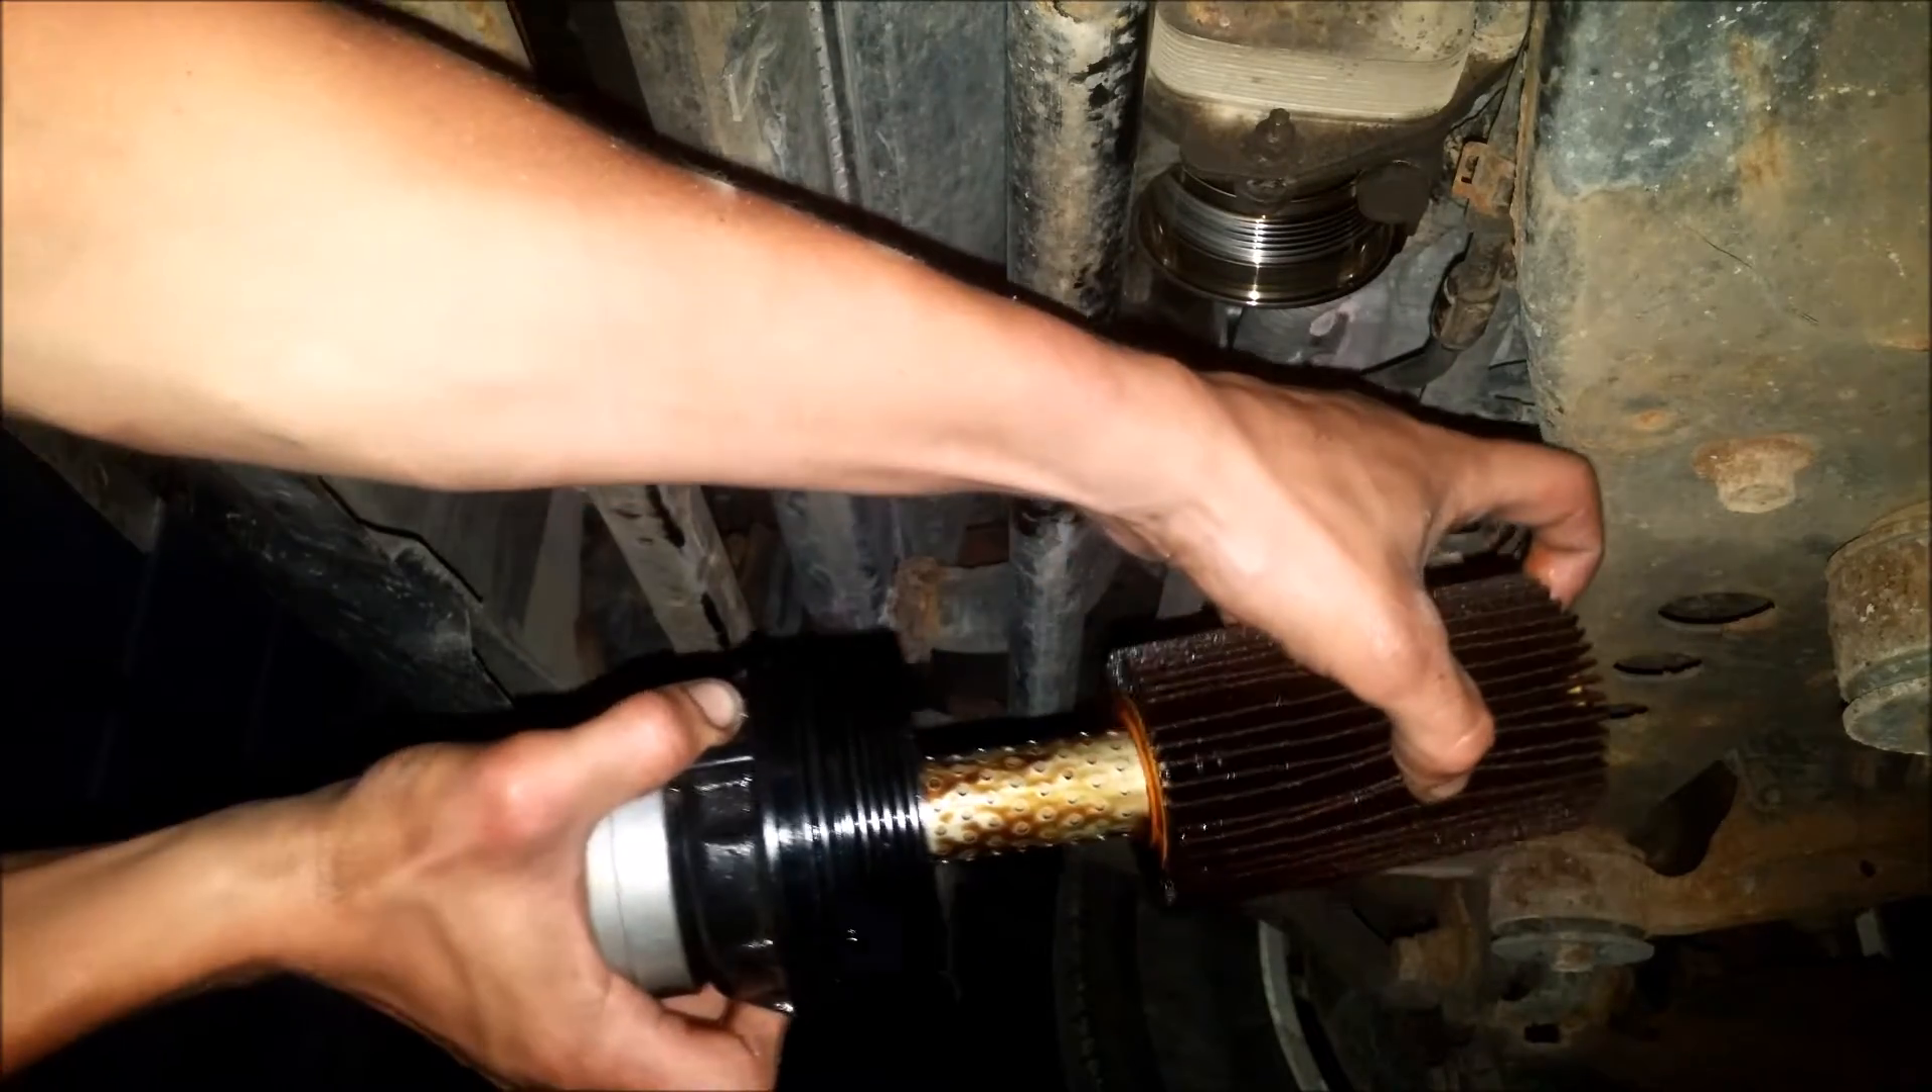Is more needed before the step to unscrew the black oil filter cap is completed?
No.